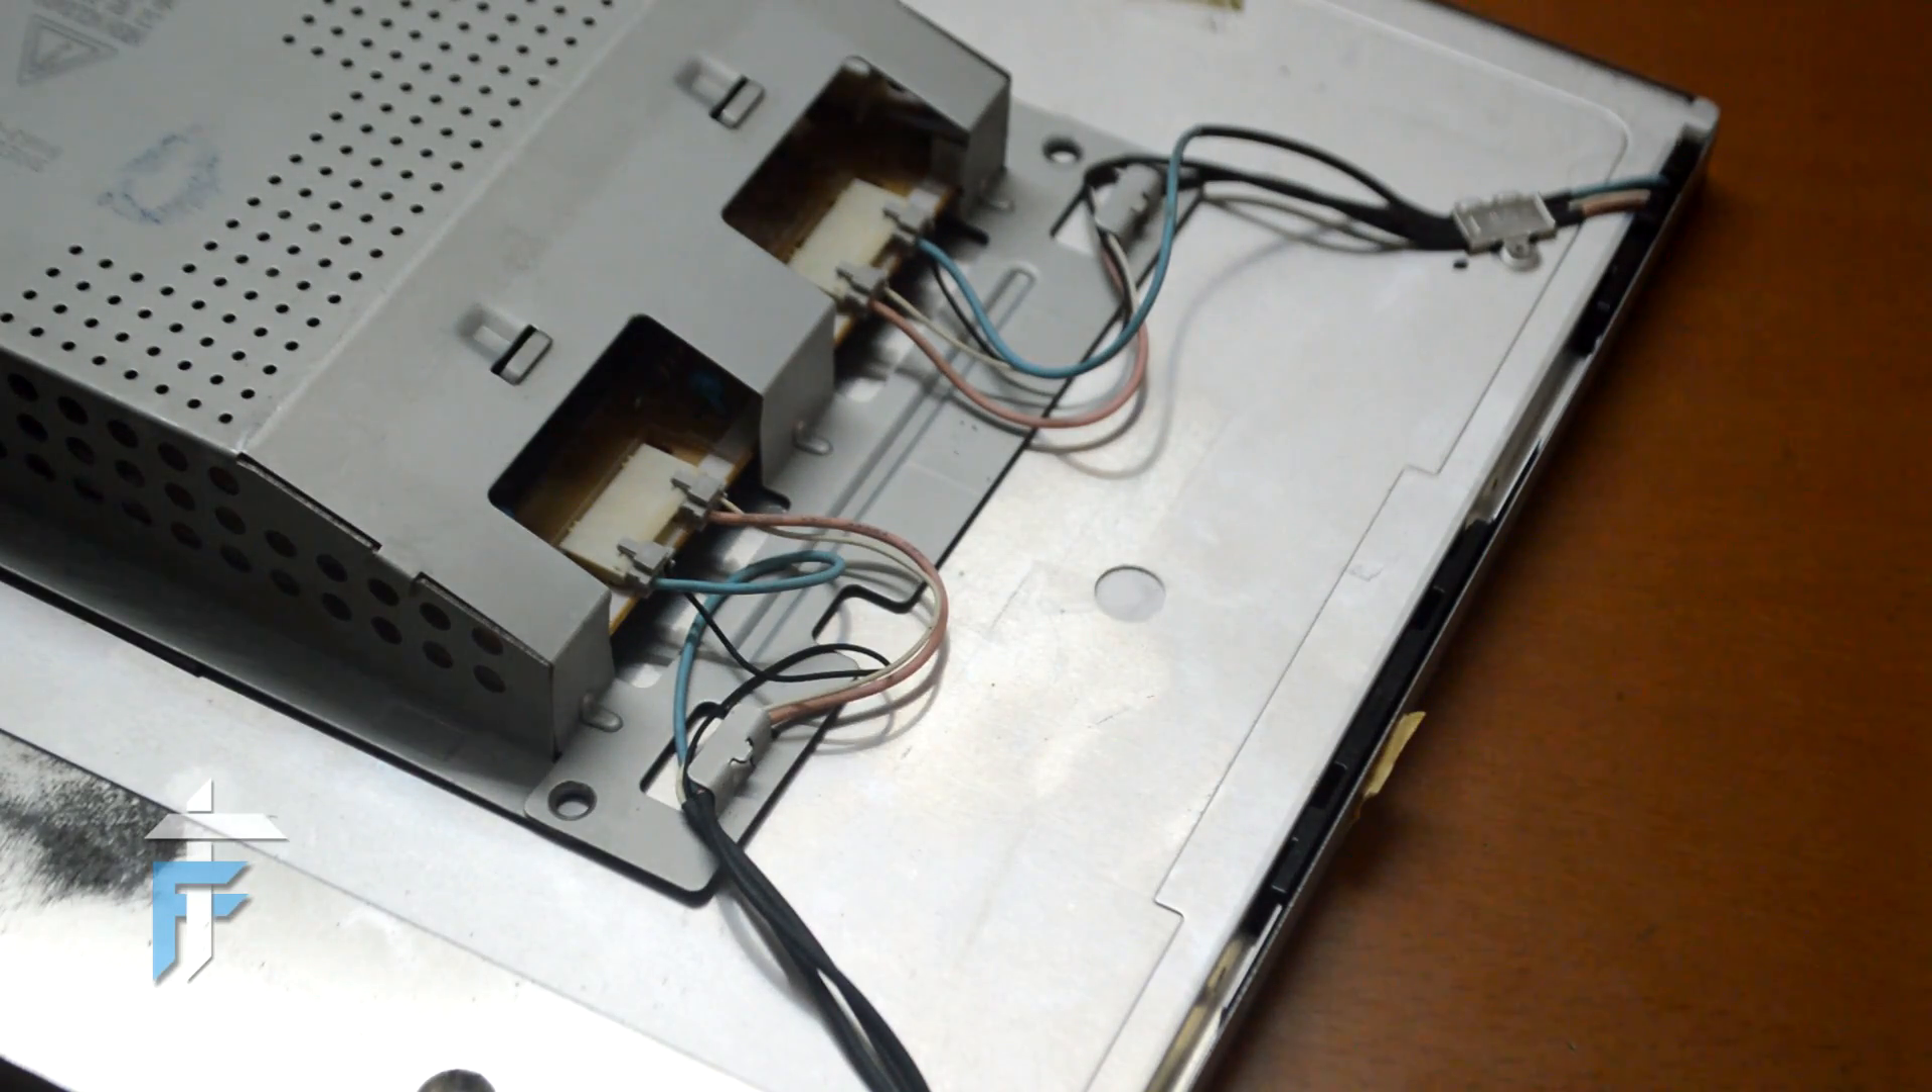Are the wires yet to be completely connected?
No.